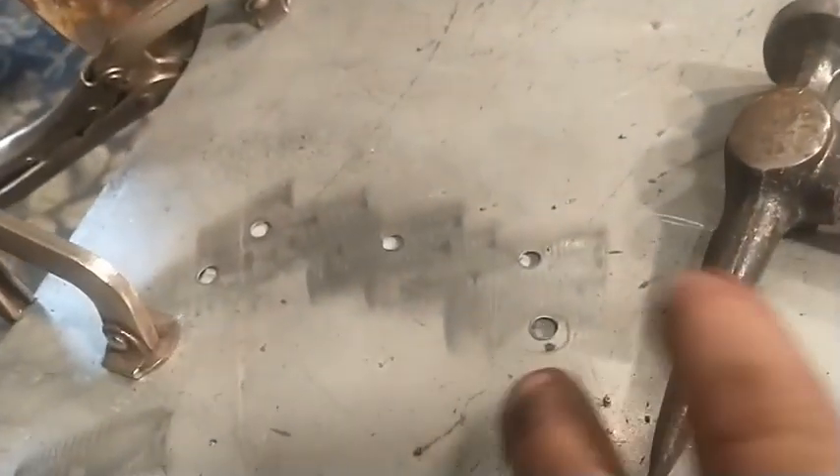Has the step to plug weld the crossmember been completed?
No.